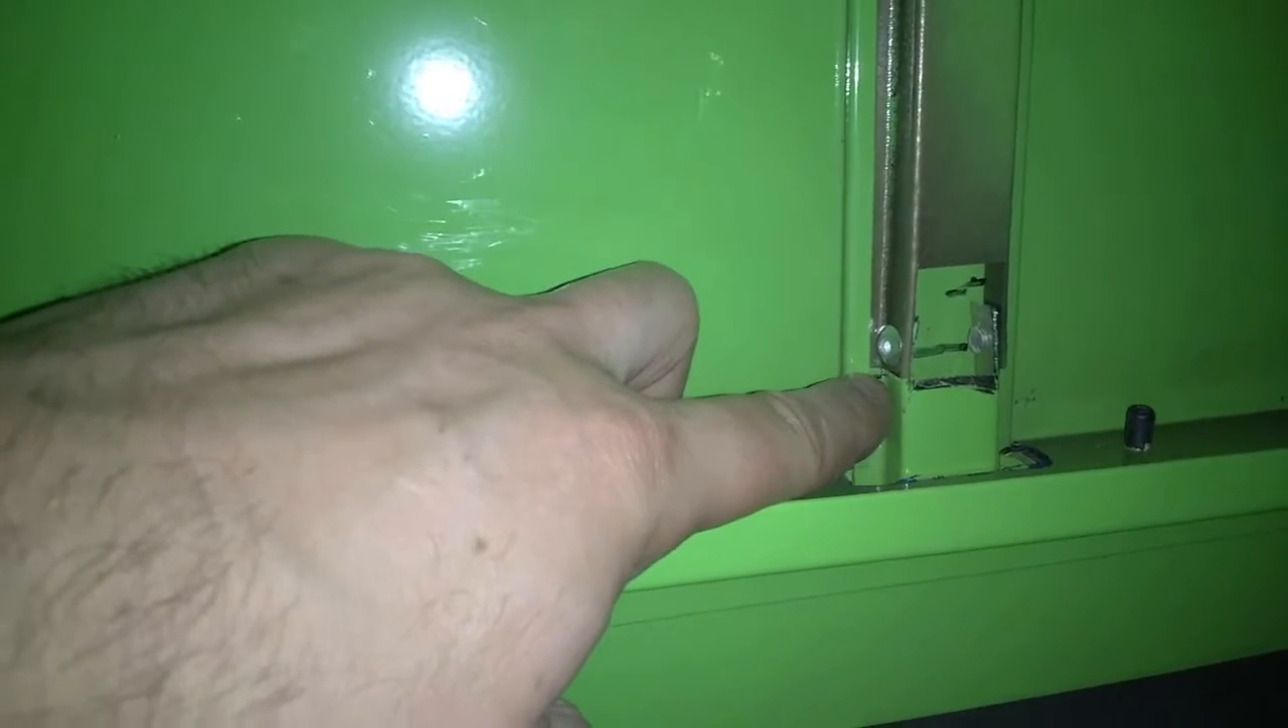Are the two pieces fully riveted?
Yes.